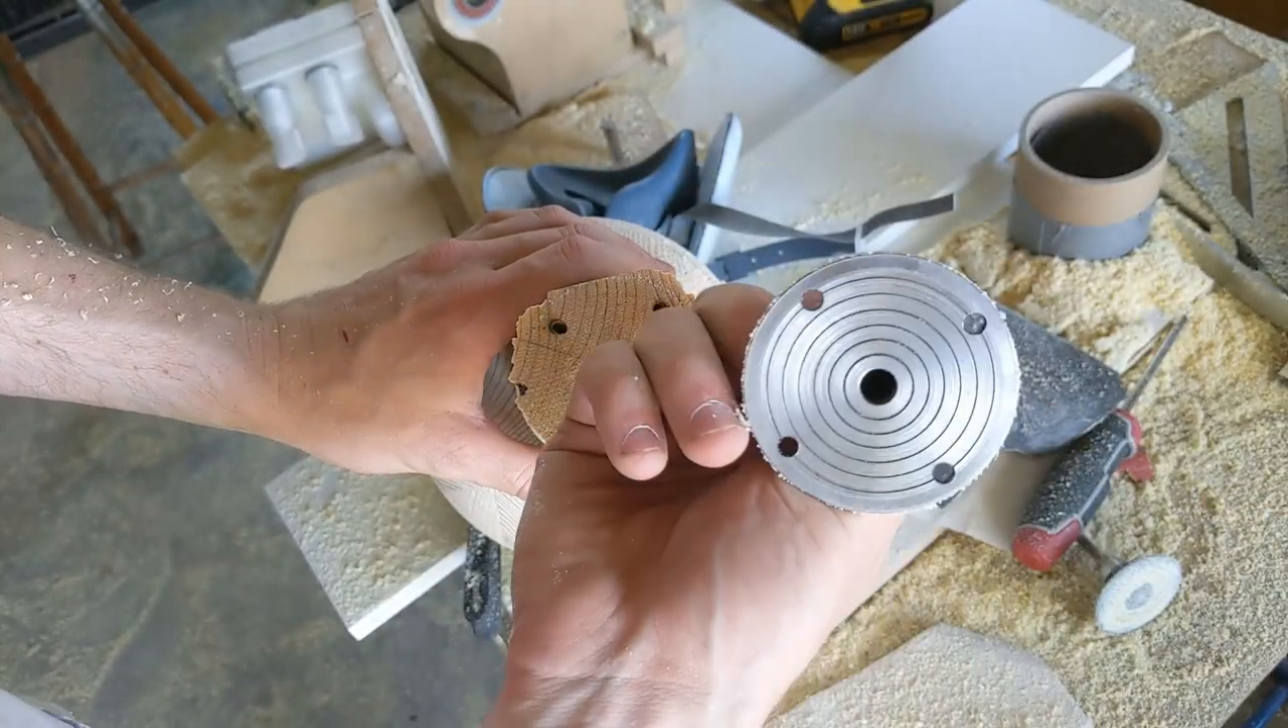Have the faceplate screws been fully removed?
Yes.